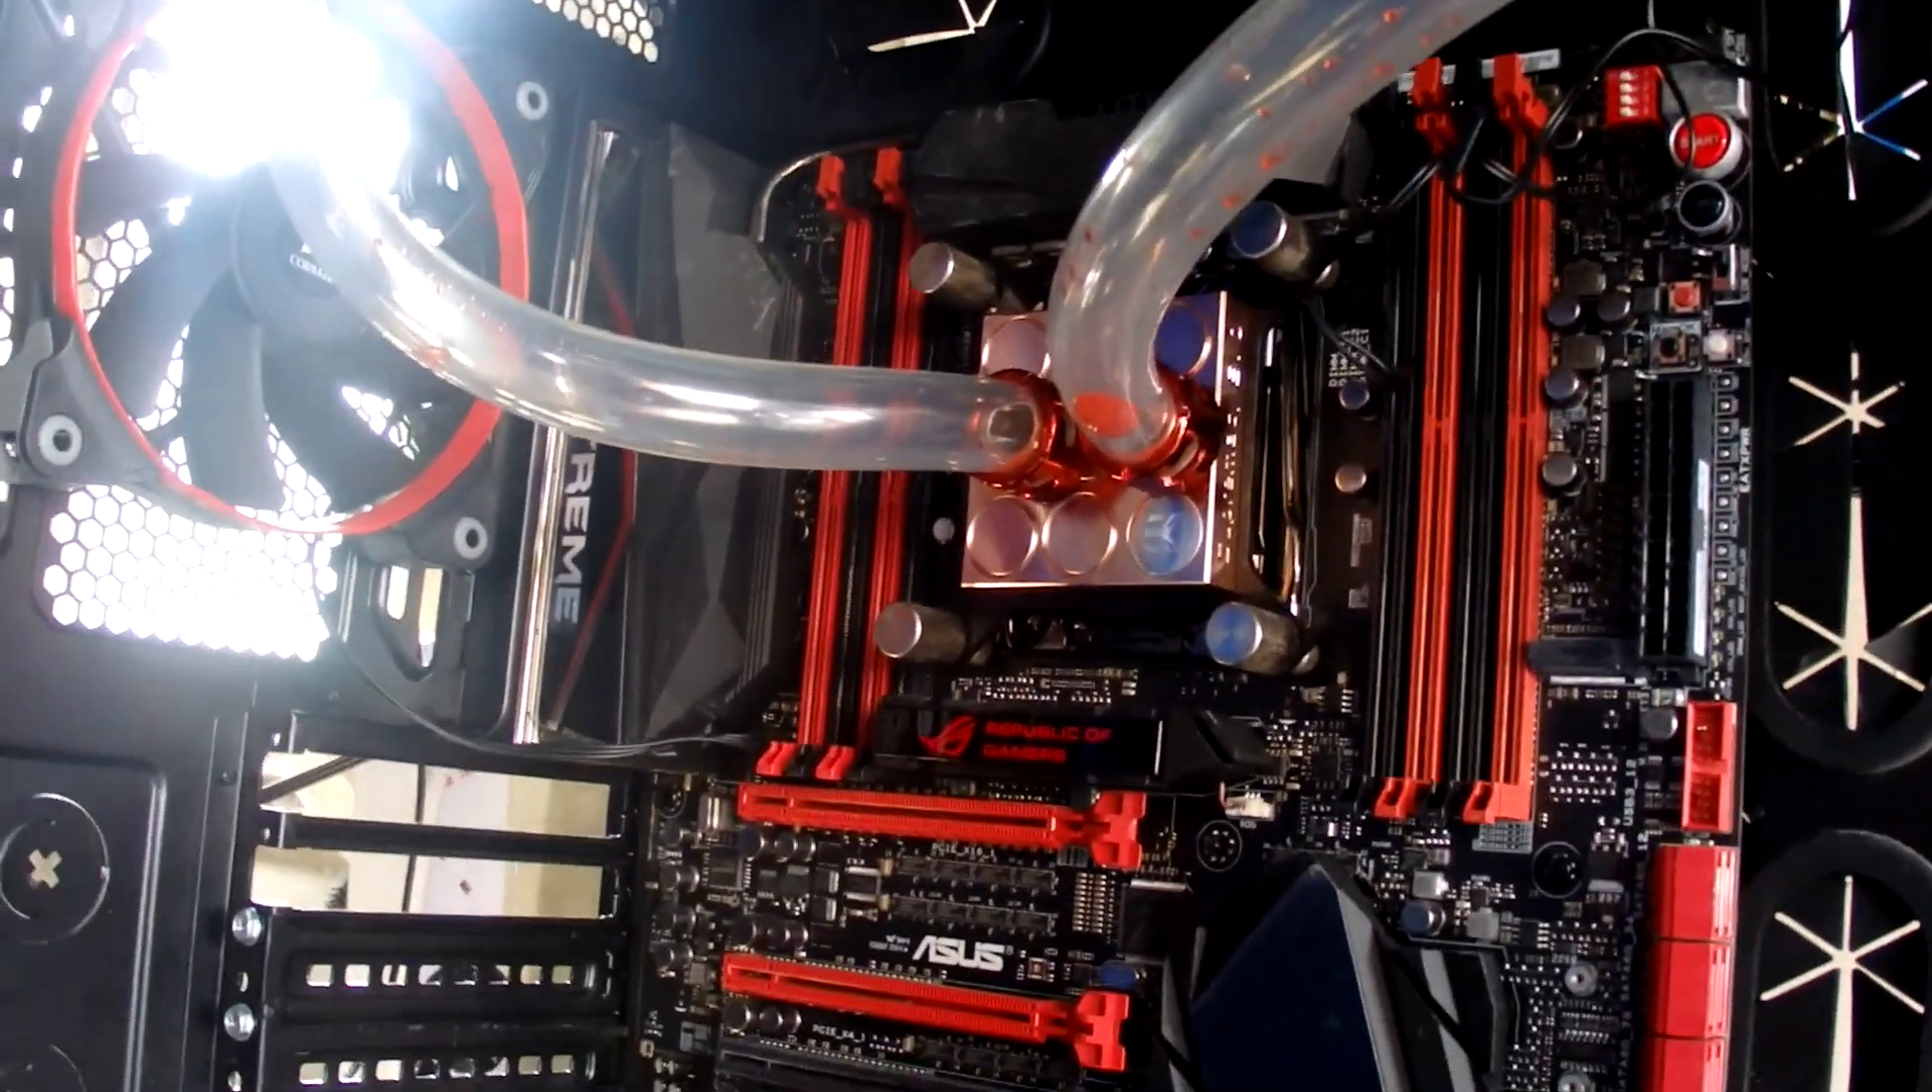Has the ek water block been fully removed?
No.